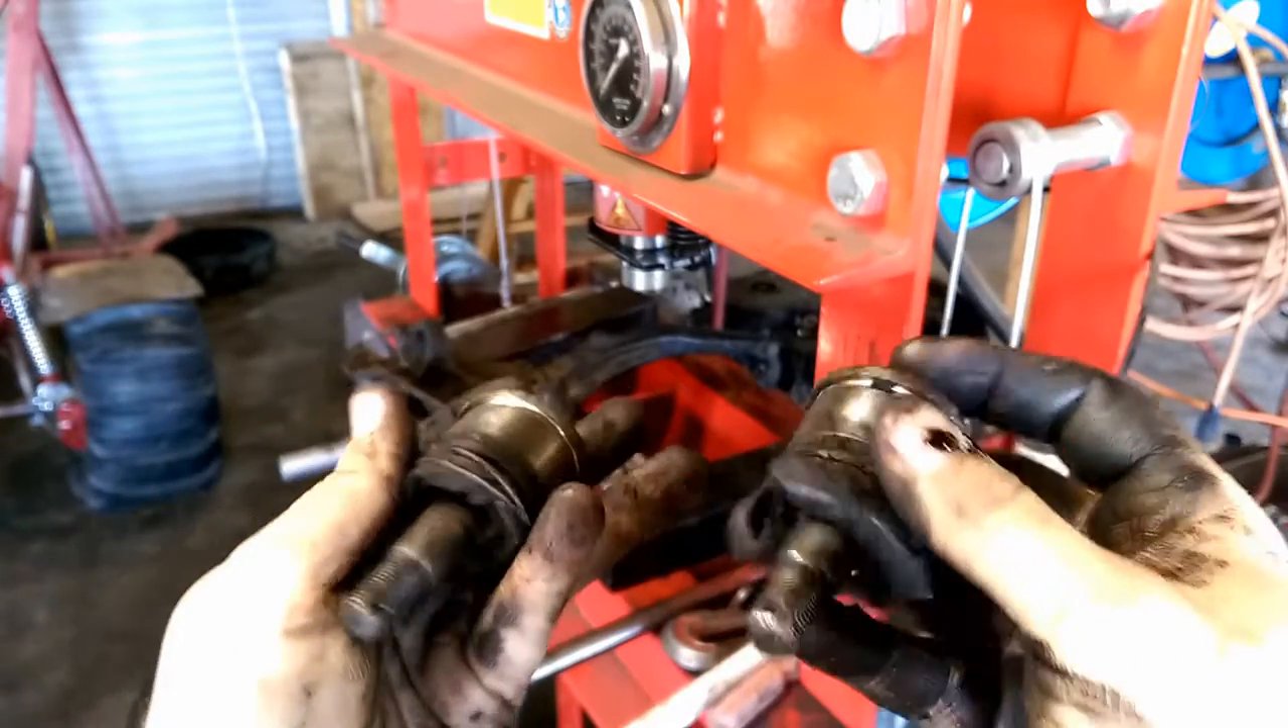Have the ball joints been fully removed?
Yes.